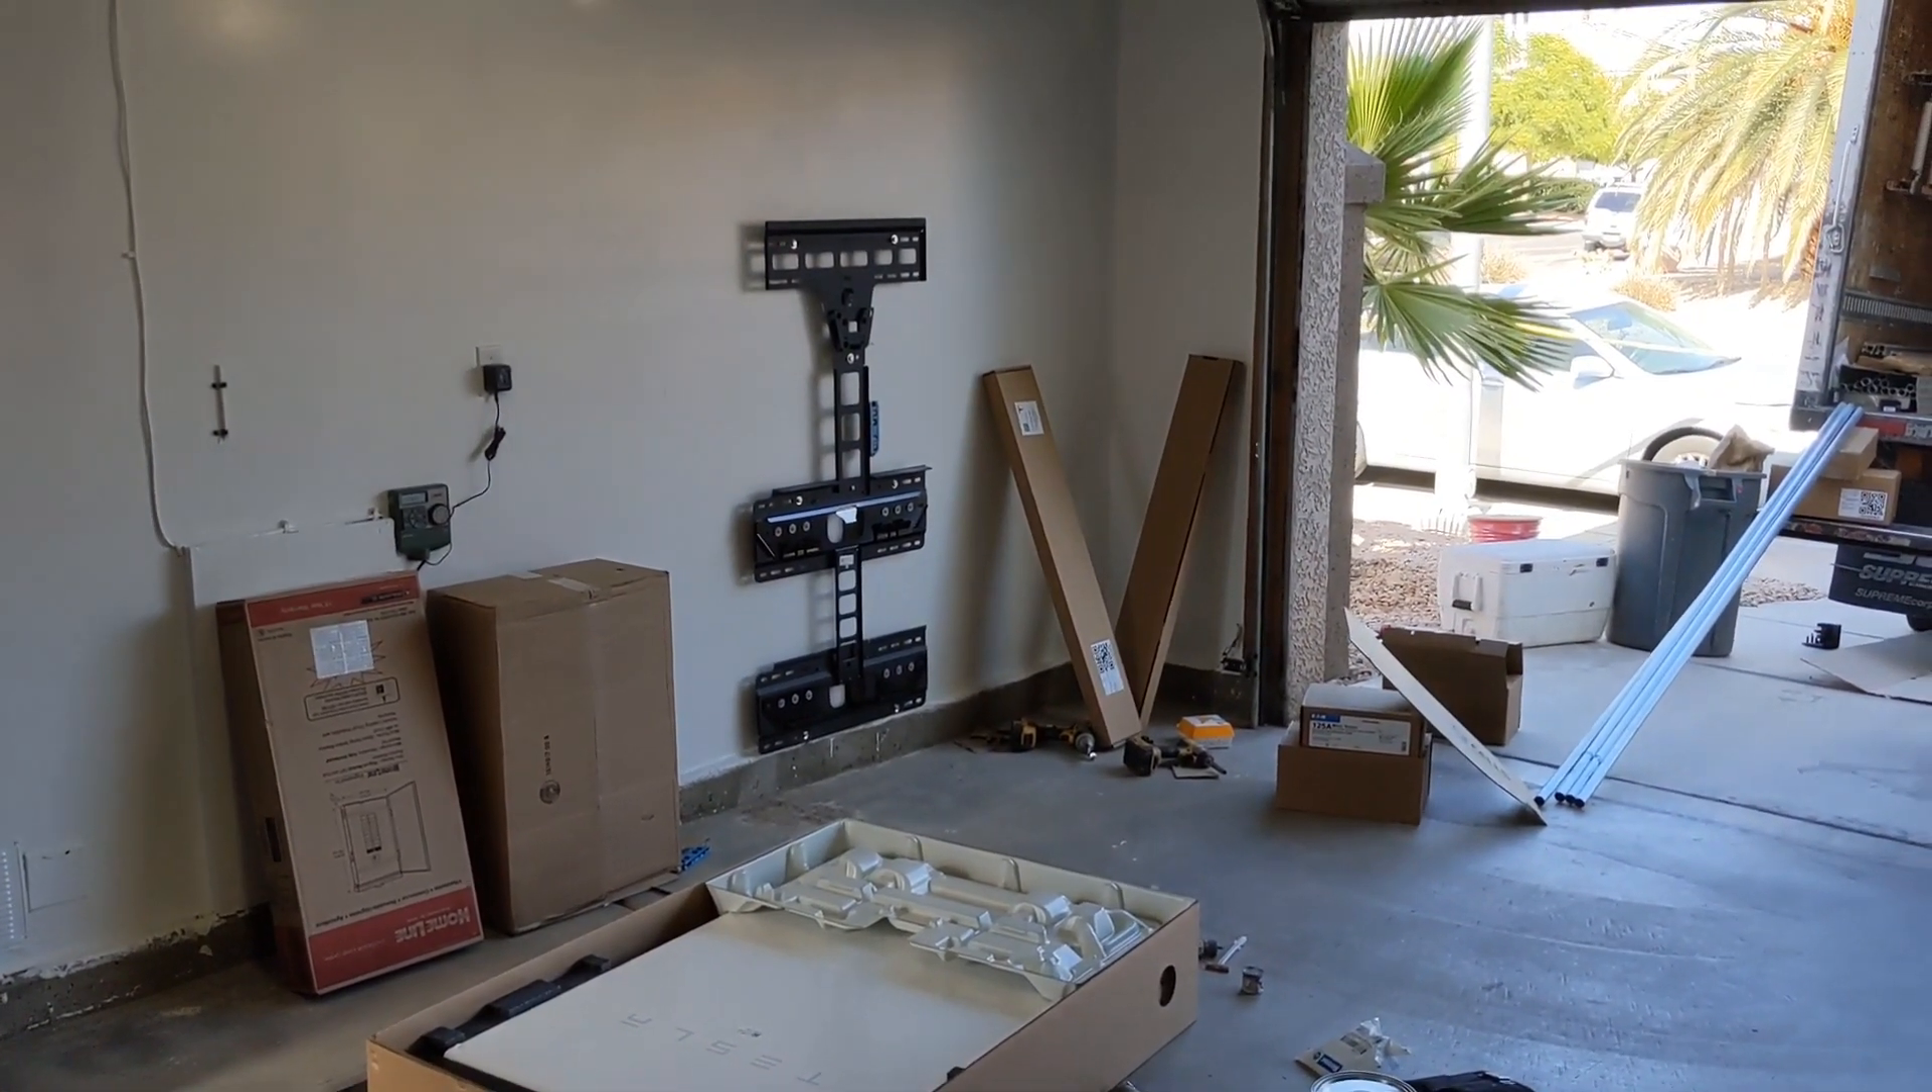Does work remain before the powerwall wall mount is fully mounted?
No.